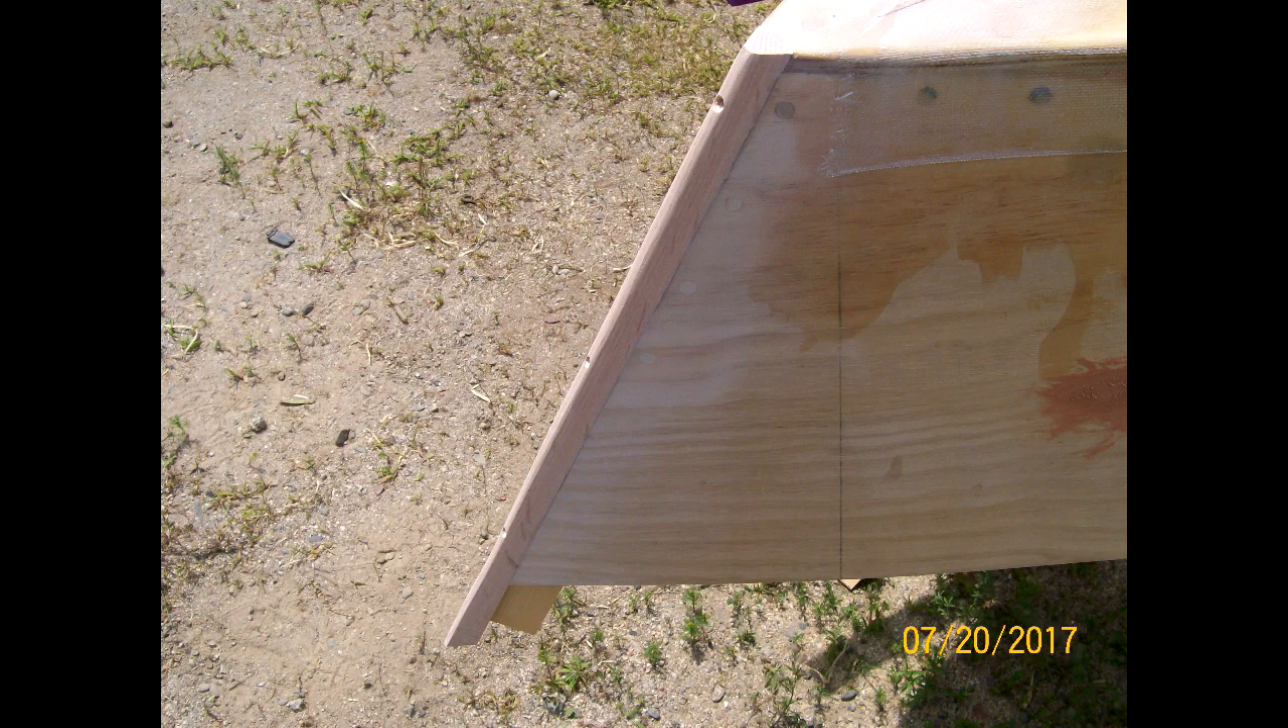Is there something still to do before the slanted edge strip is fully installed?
No.